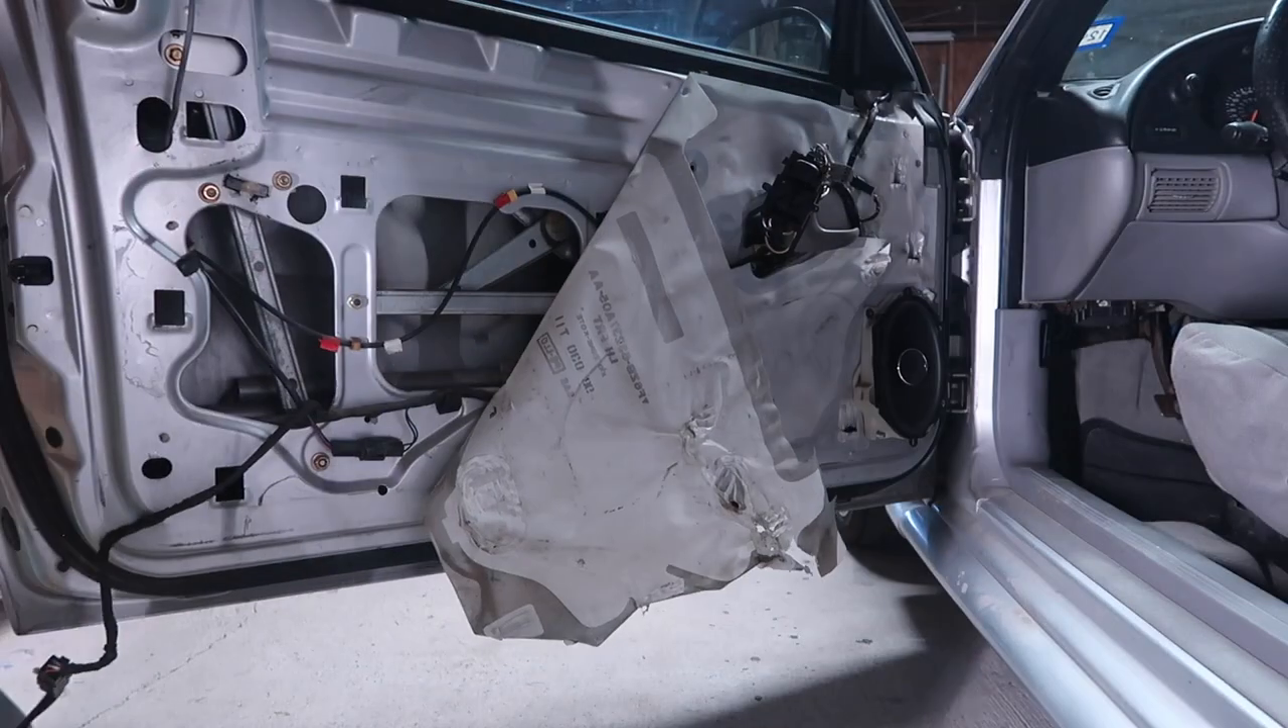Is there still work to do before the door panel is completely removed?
No.